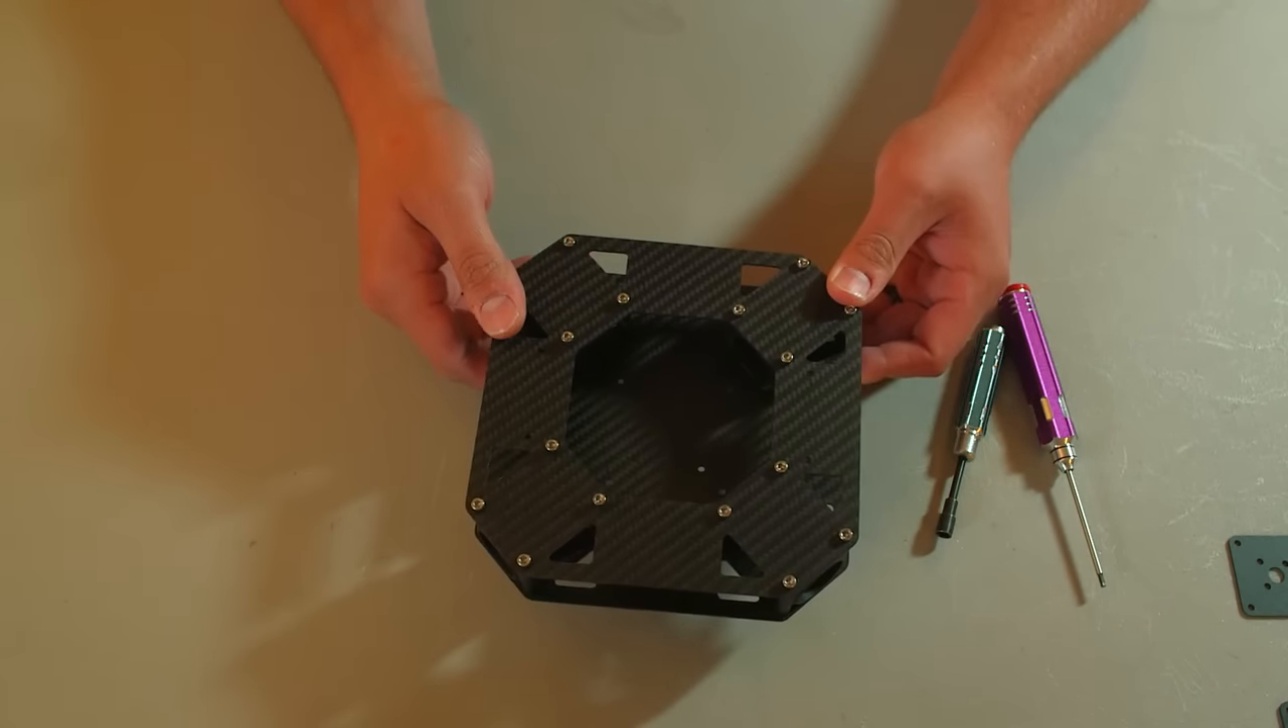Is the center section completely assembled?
Yes.